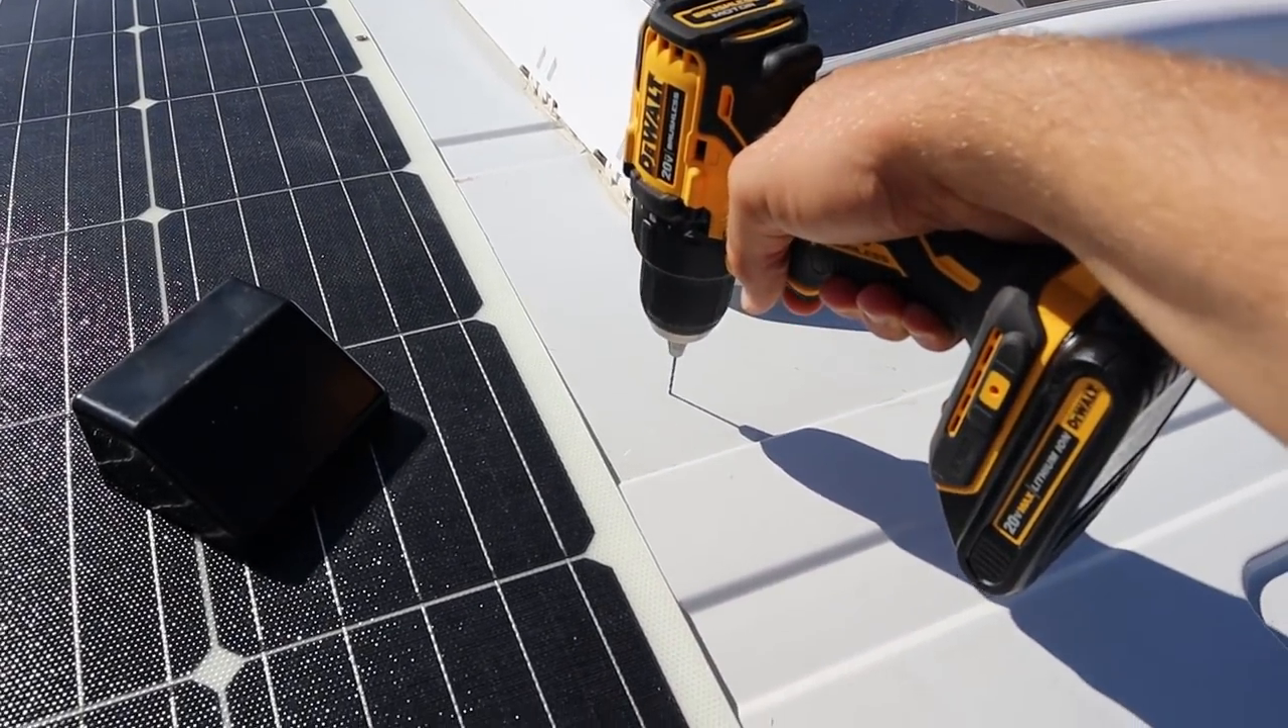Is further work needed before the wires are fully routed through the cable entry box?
Yes.